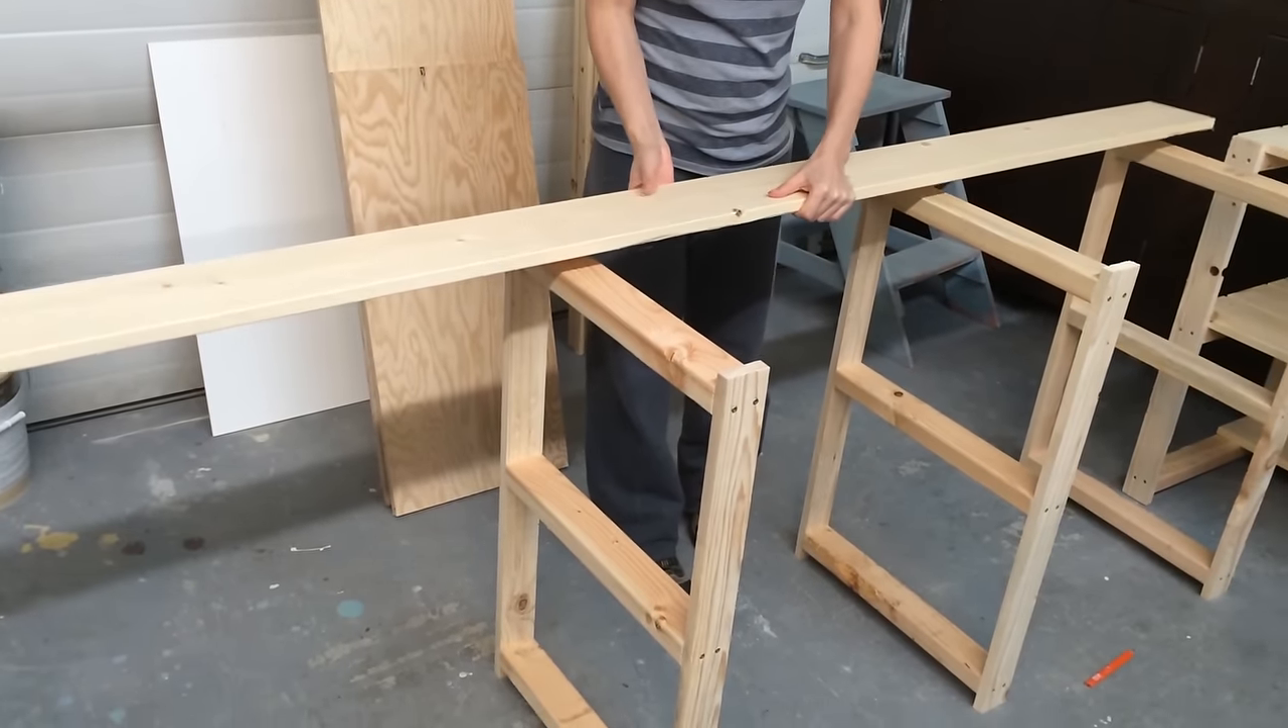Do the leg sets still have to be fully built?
No.